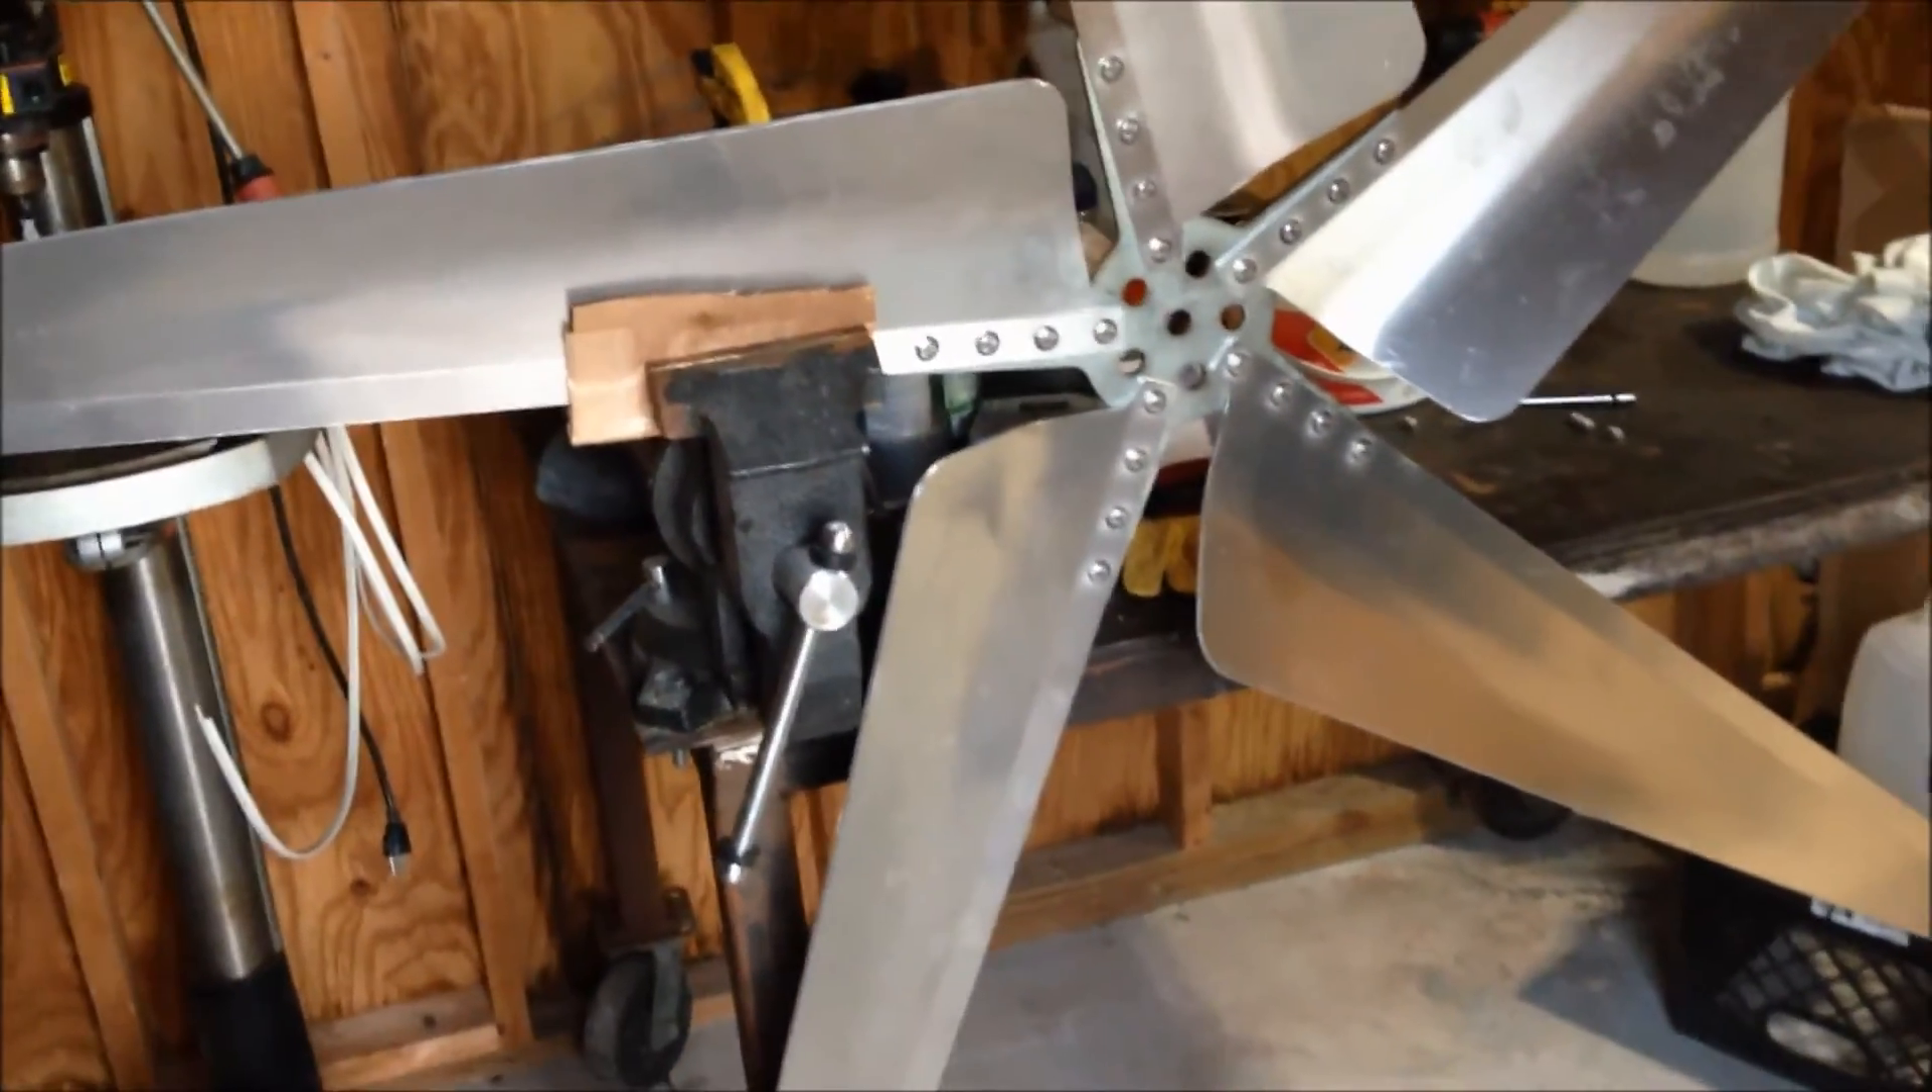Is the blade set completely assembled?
Yes.